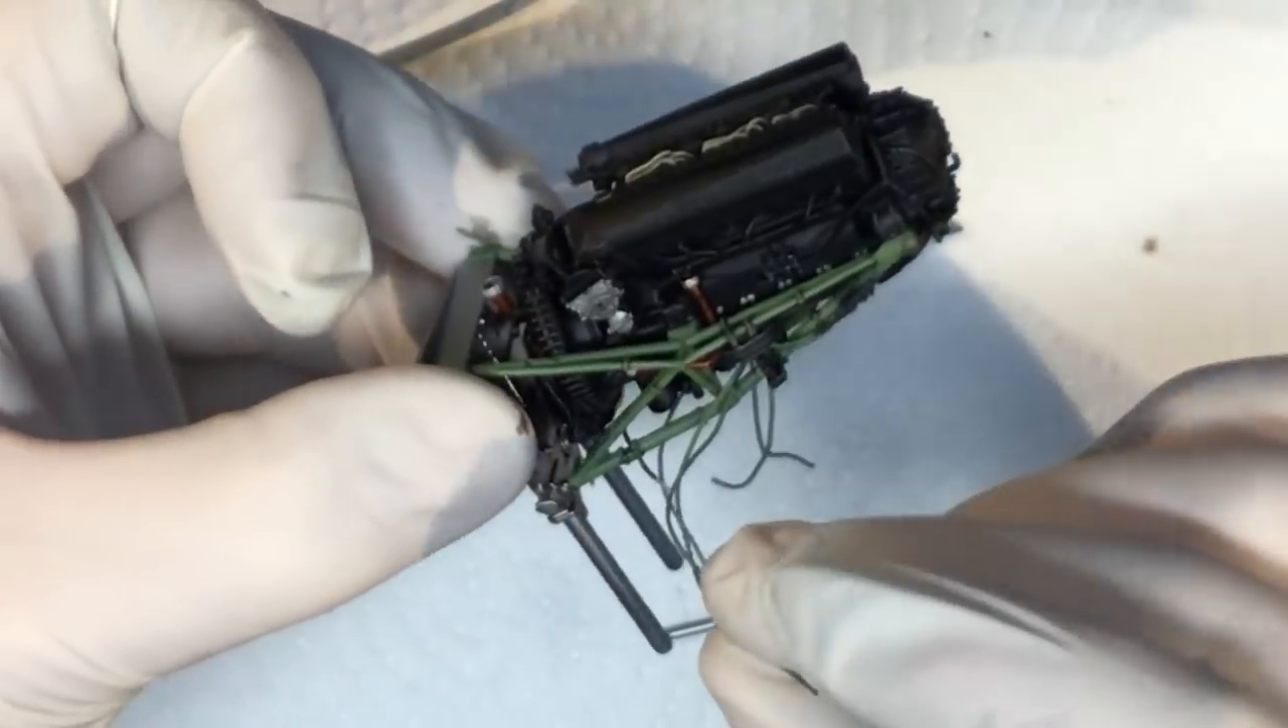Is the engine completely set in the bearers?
Yes.